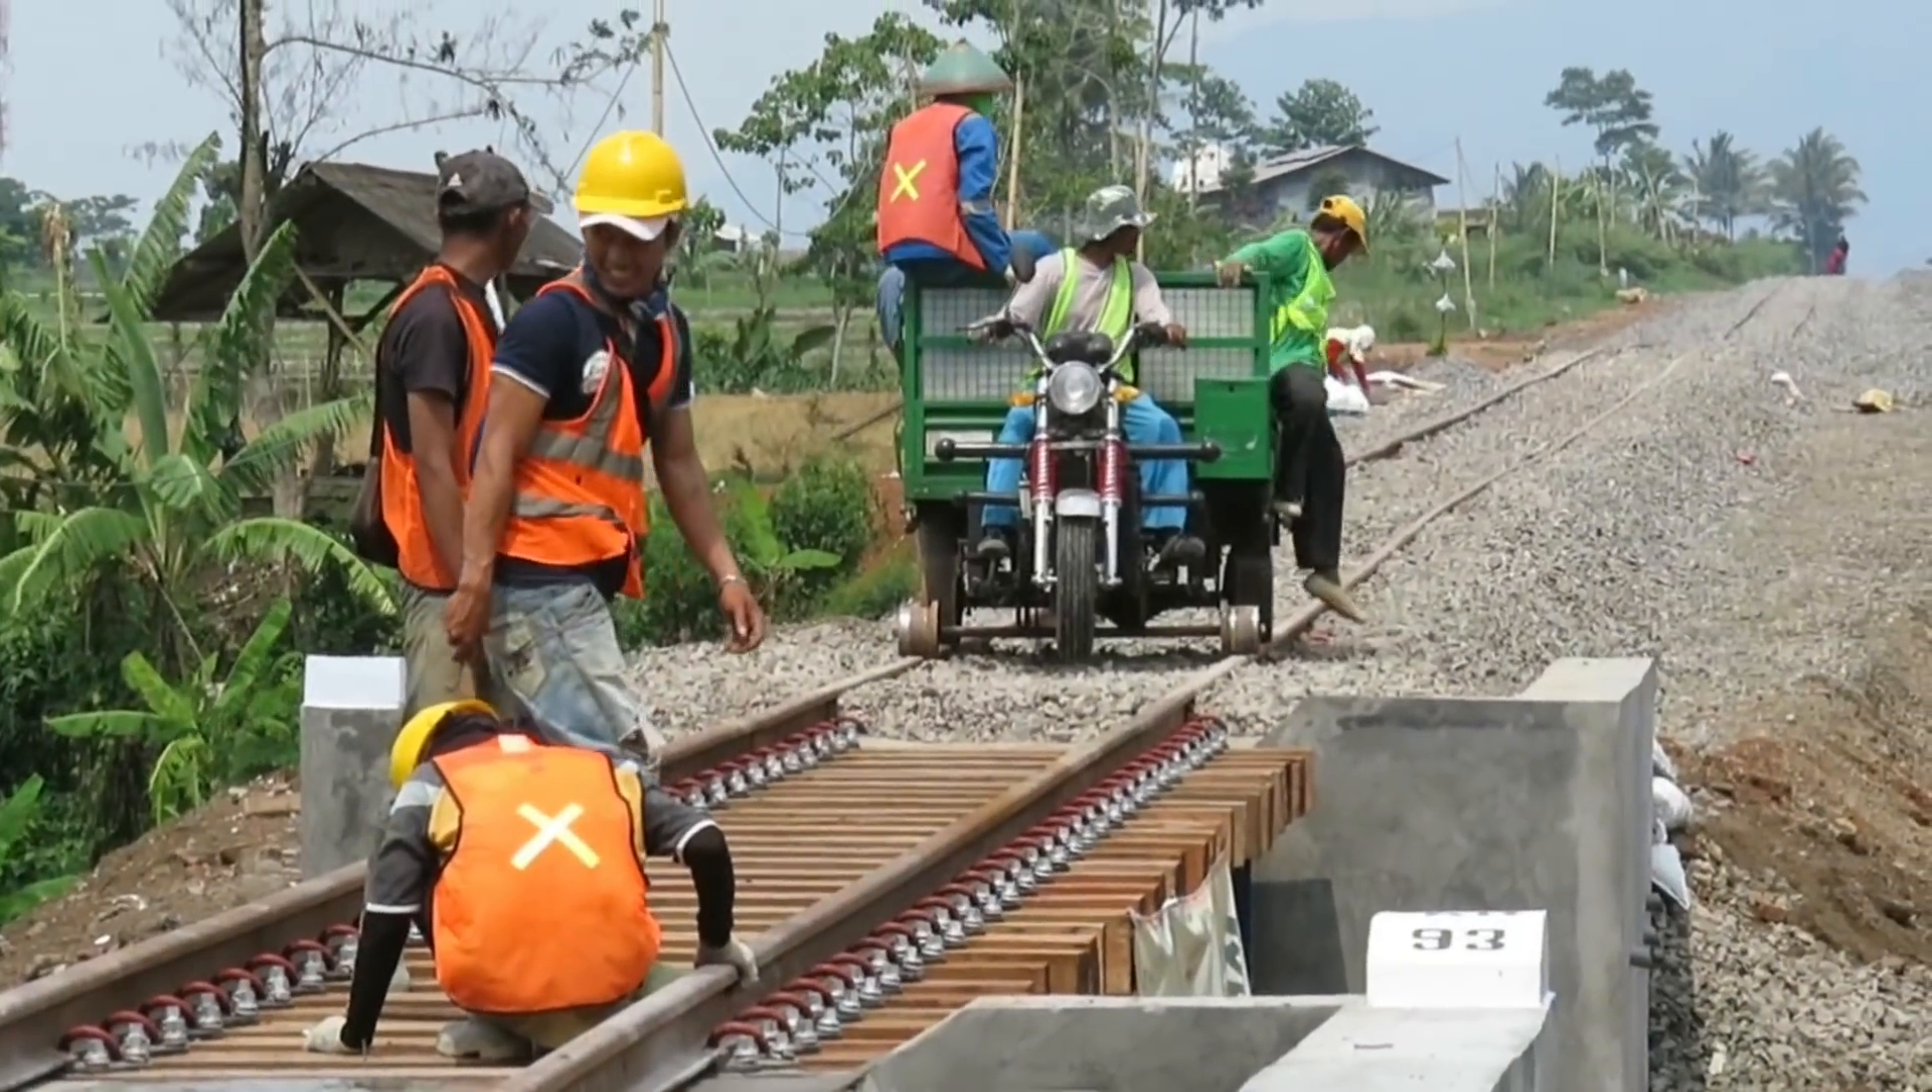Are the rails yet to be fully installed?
No.